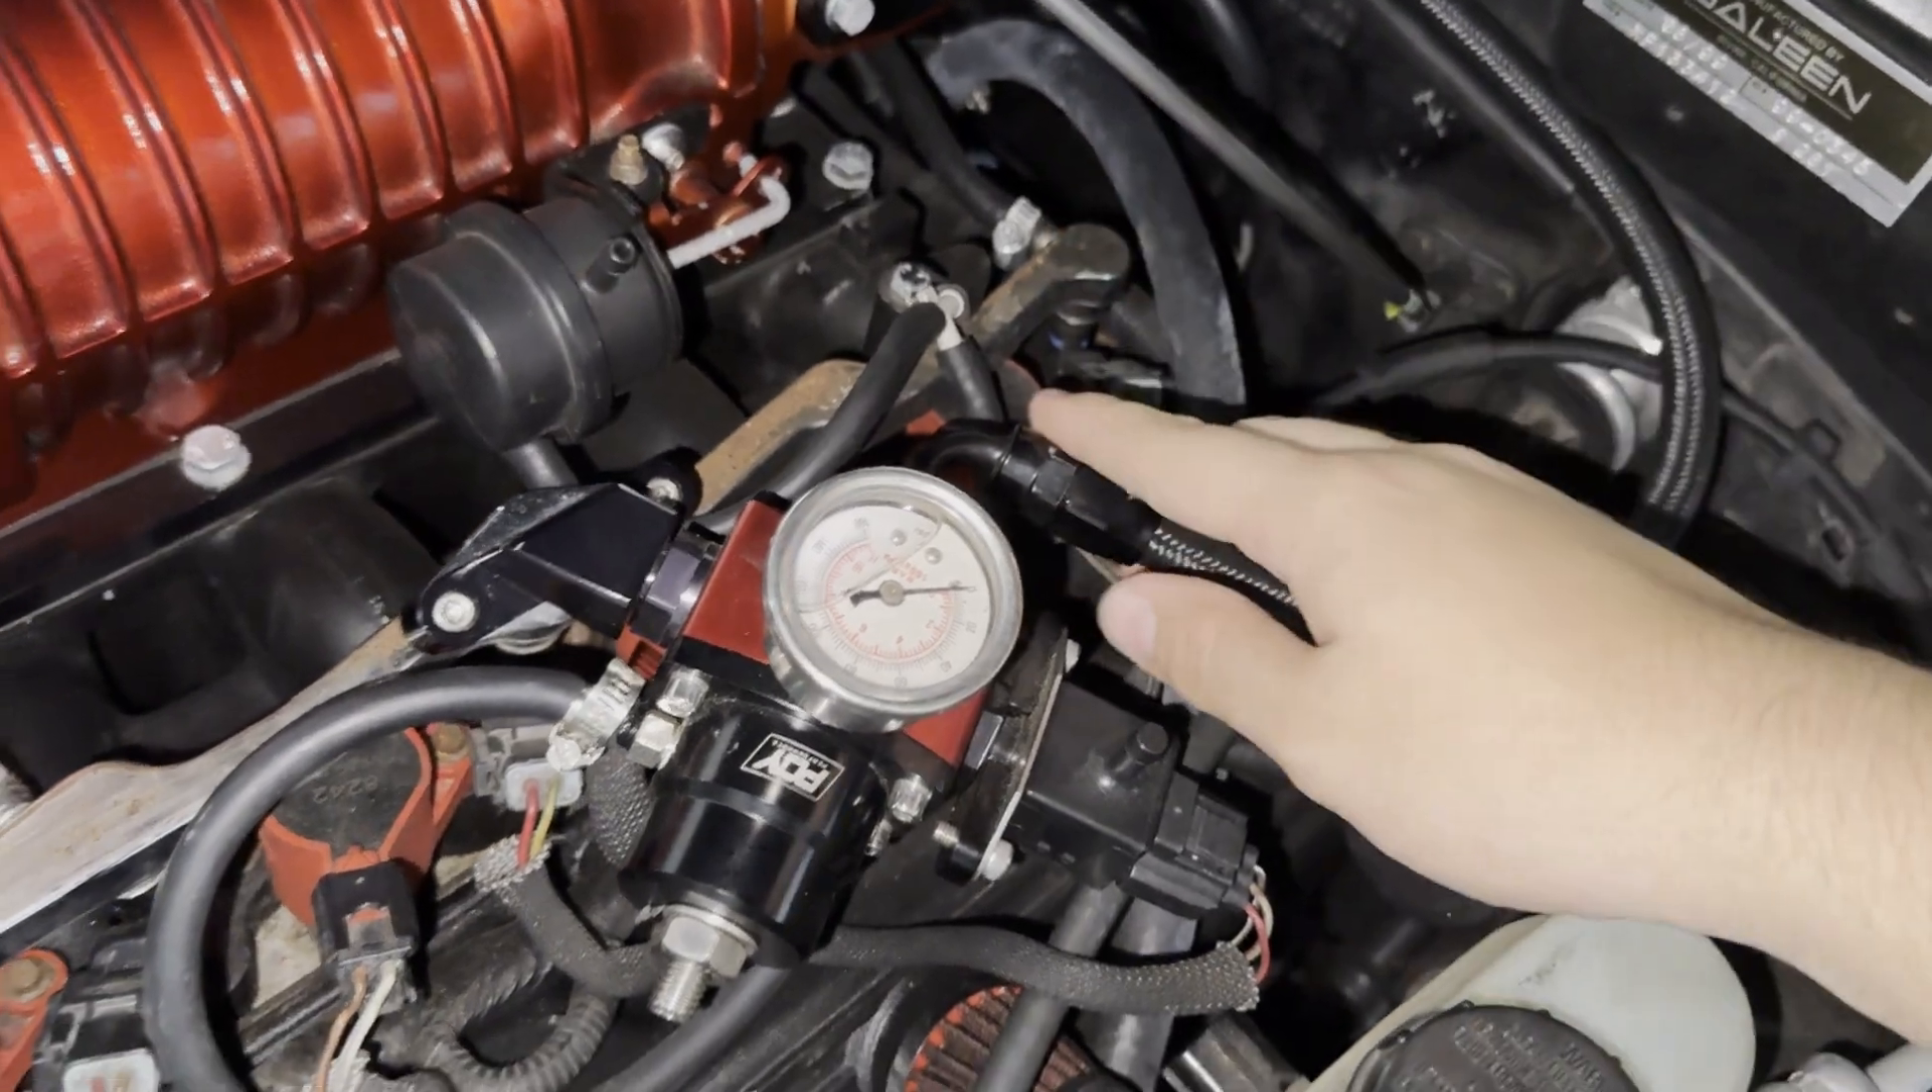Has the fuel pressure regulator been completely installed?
Yes.